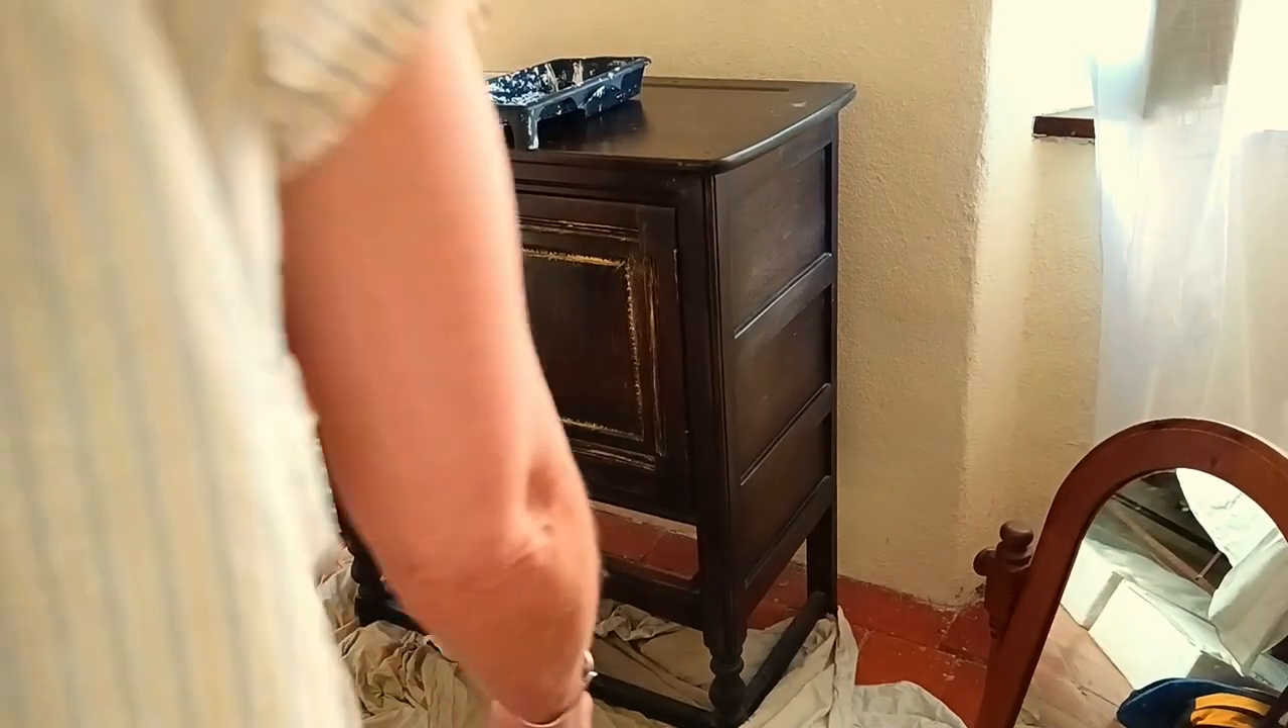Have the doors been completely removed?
No.